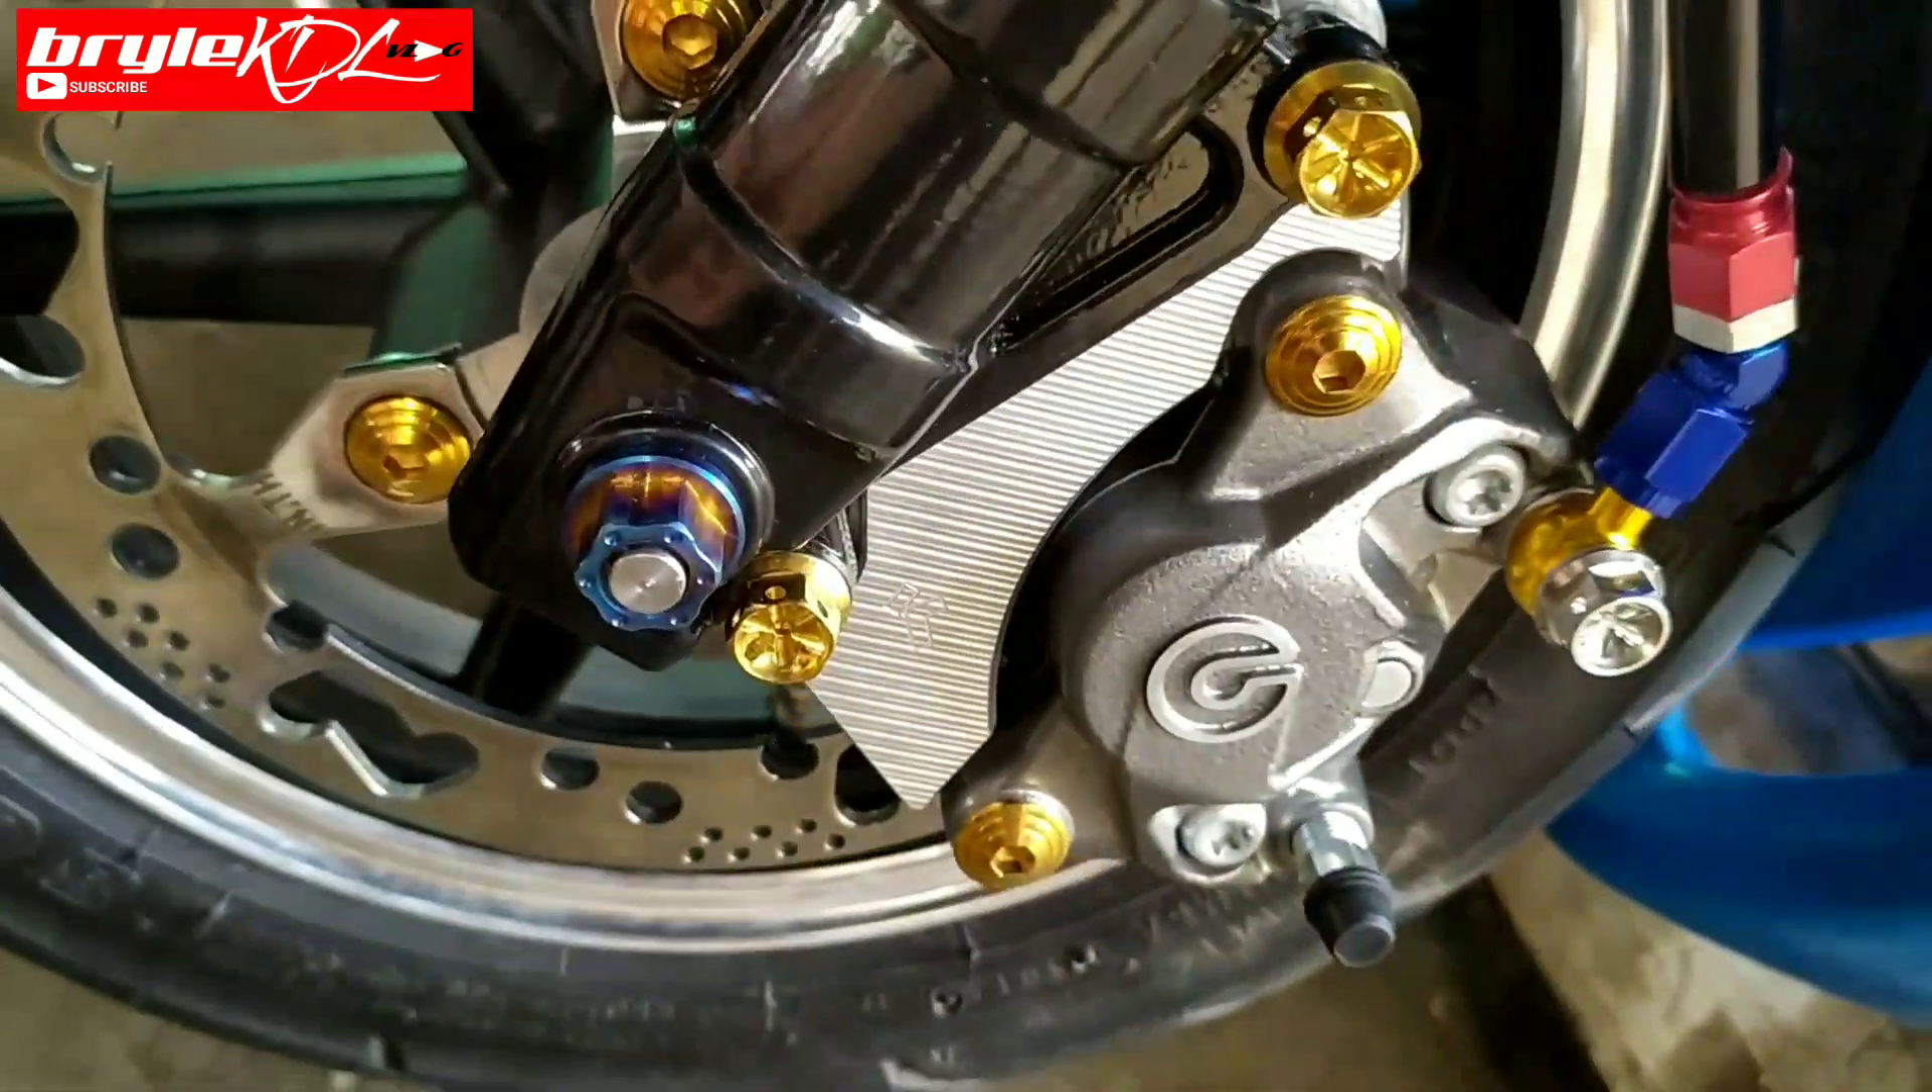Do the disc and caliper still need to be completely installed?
No.